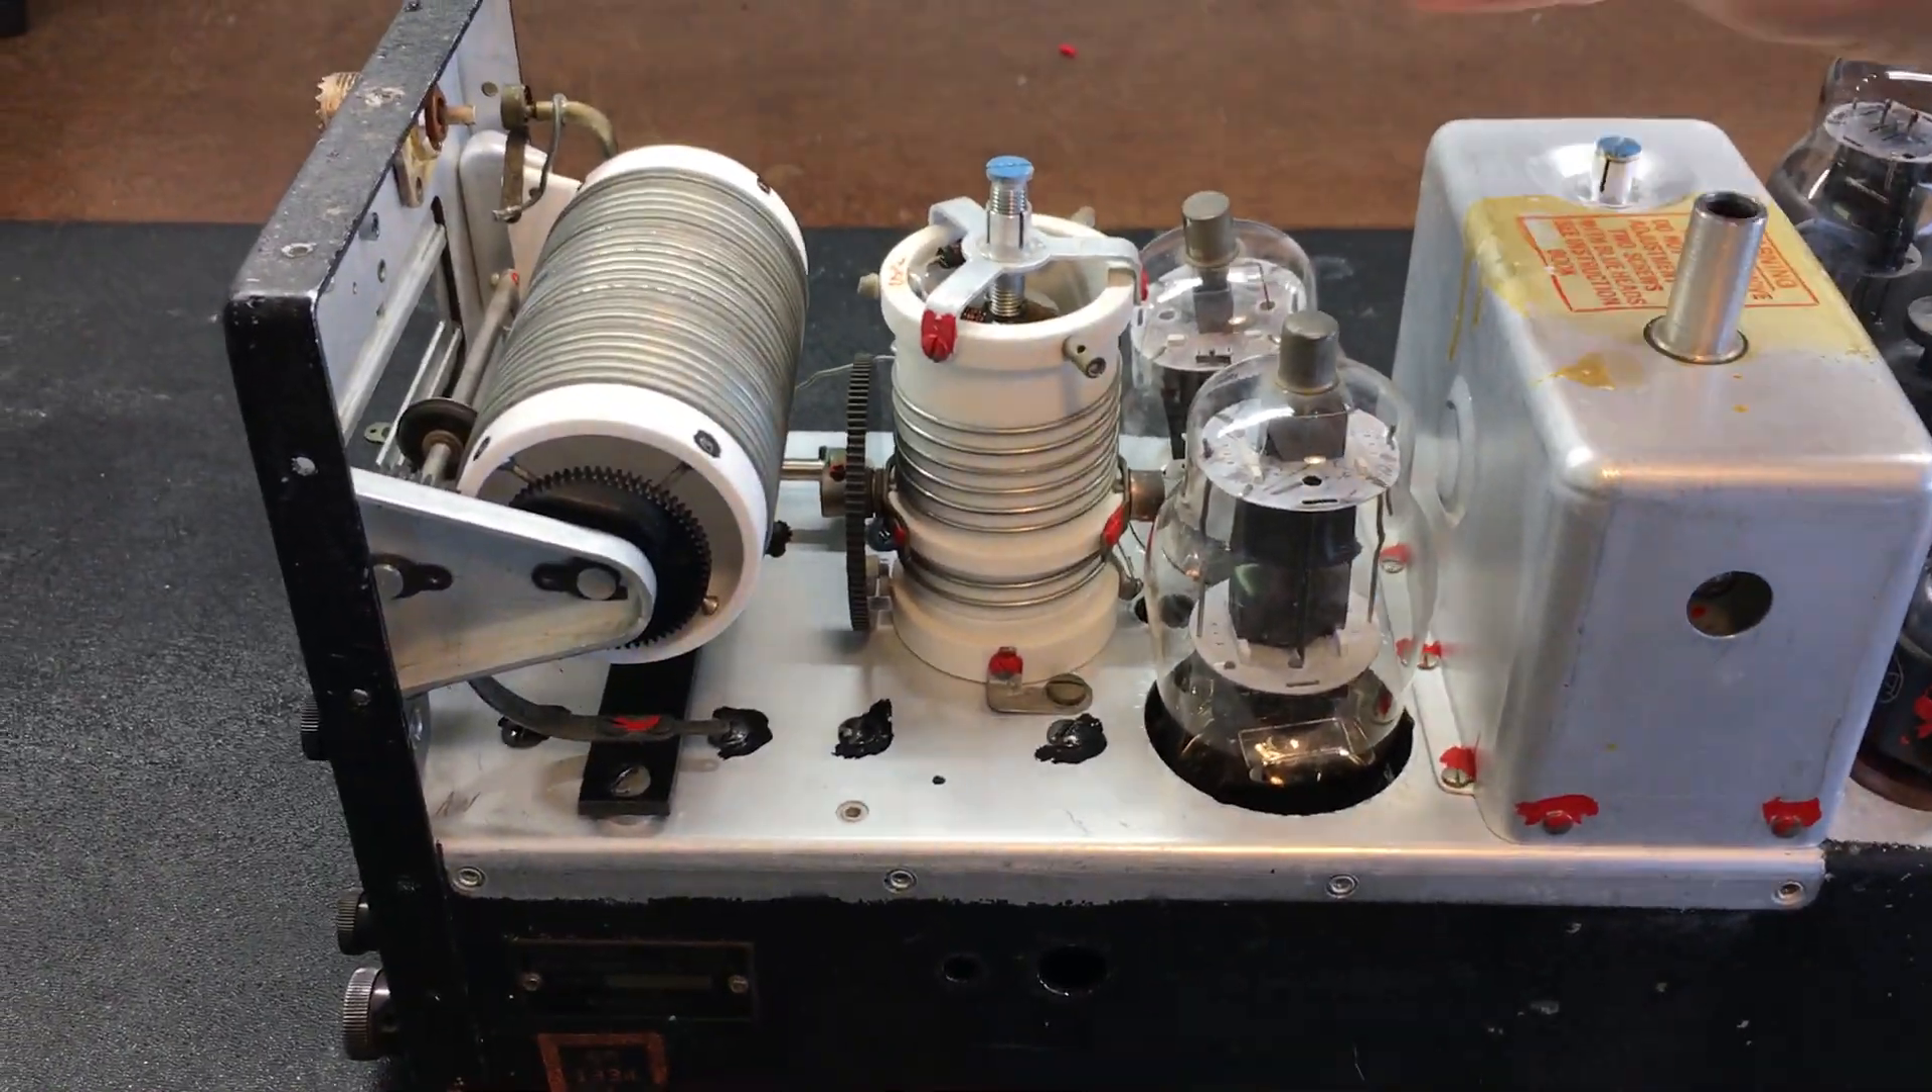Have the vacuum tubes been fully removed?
No.